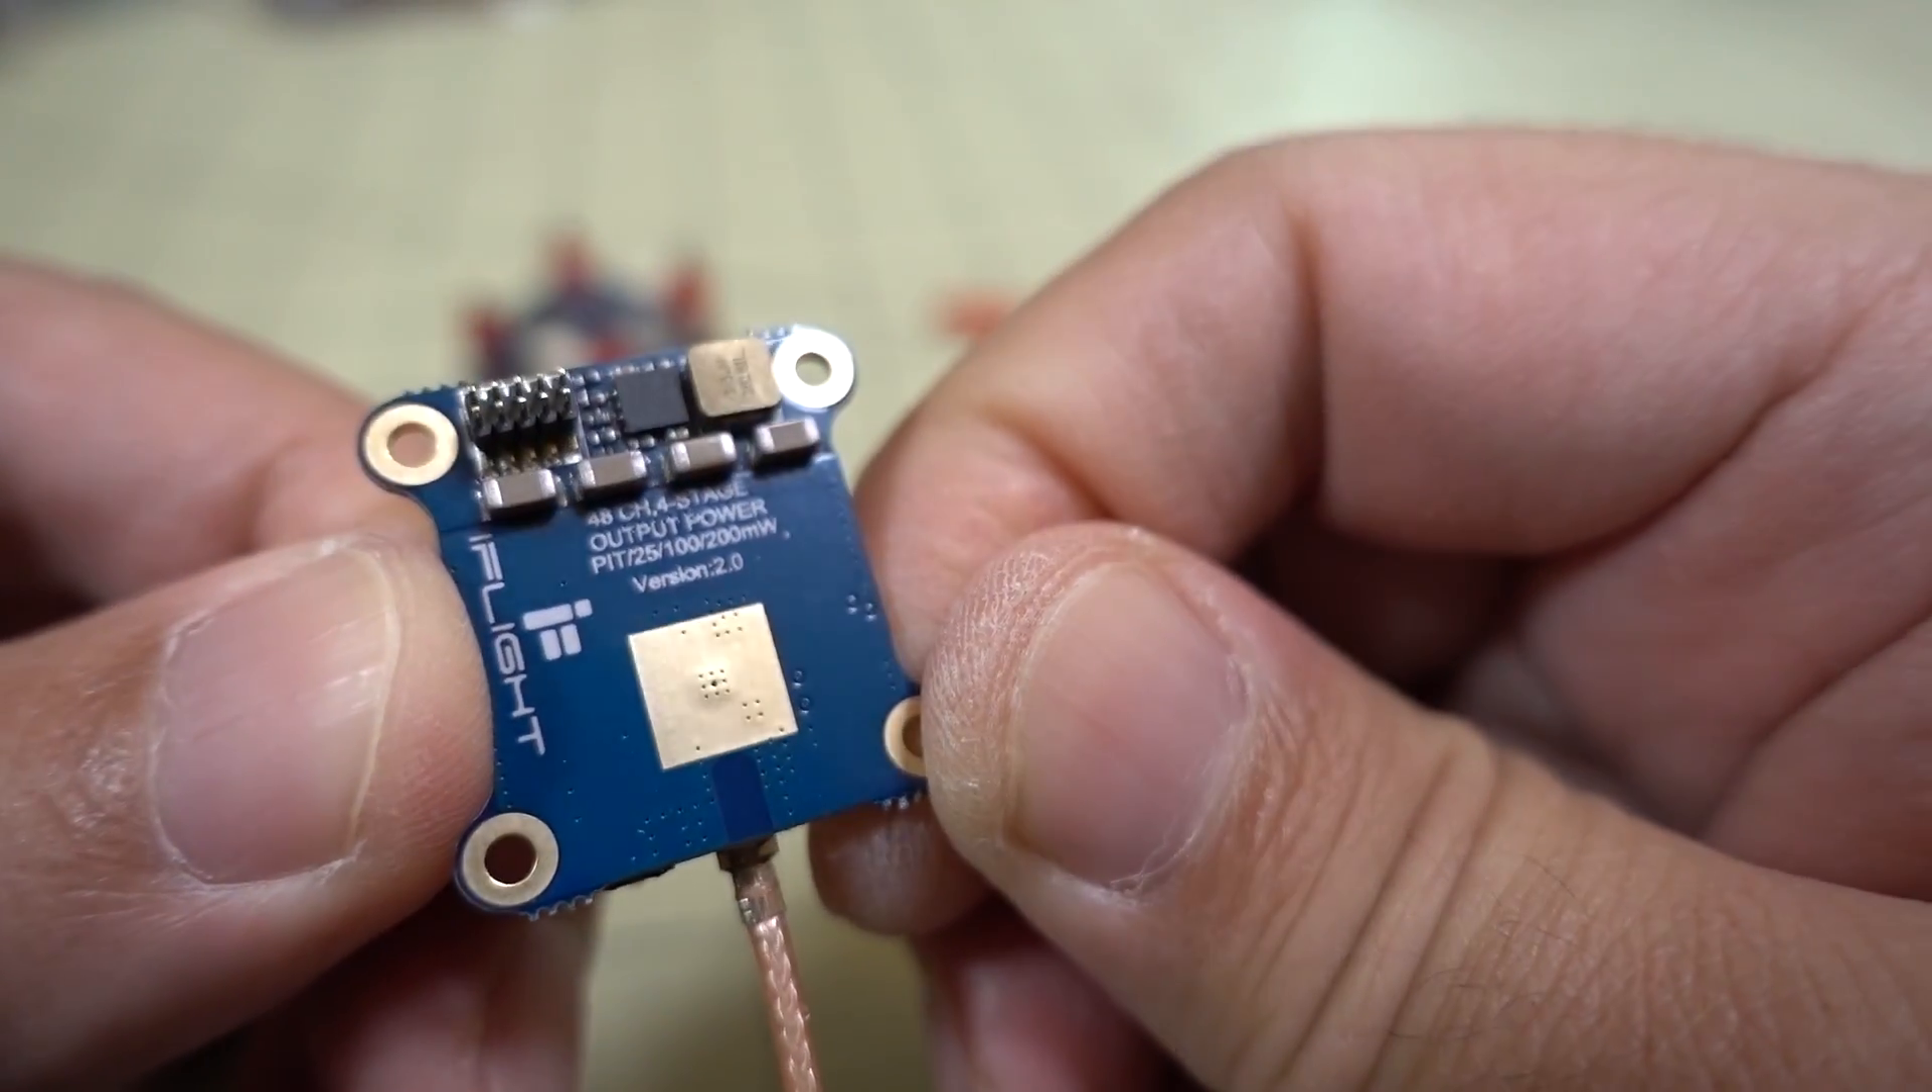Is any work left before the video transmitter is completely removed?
No.